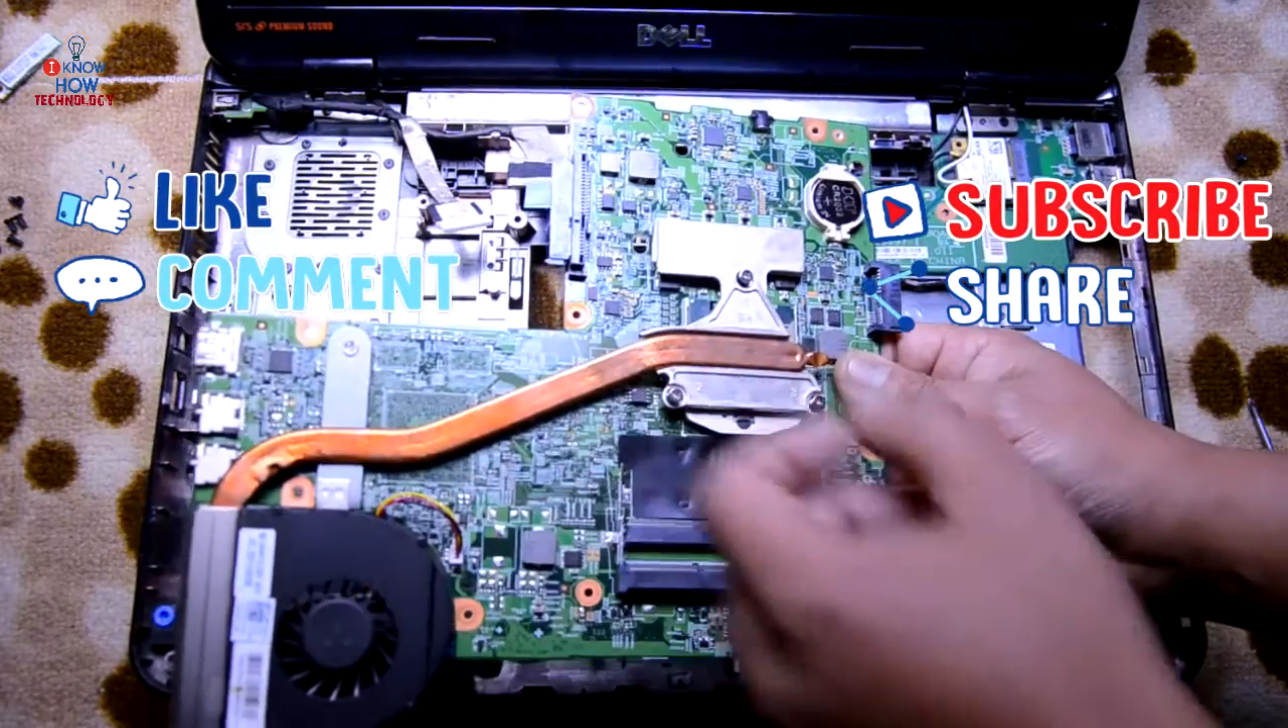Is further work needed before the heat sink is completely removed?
Yes.